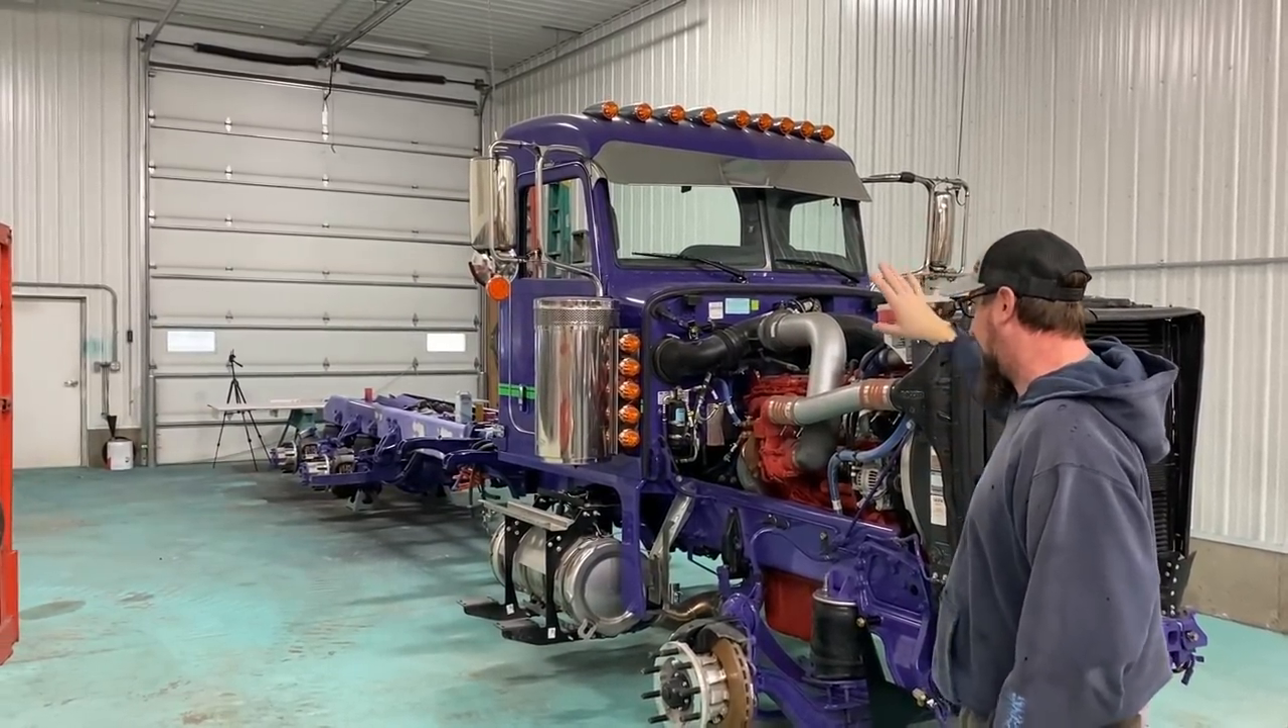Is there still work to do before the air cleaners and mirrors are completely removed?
Yes.